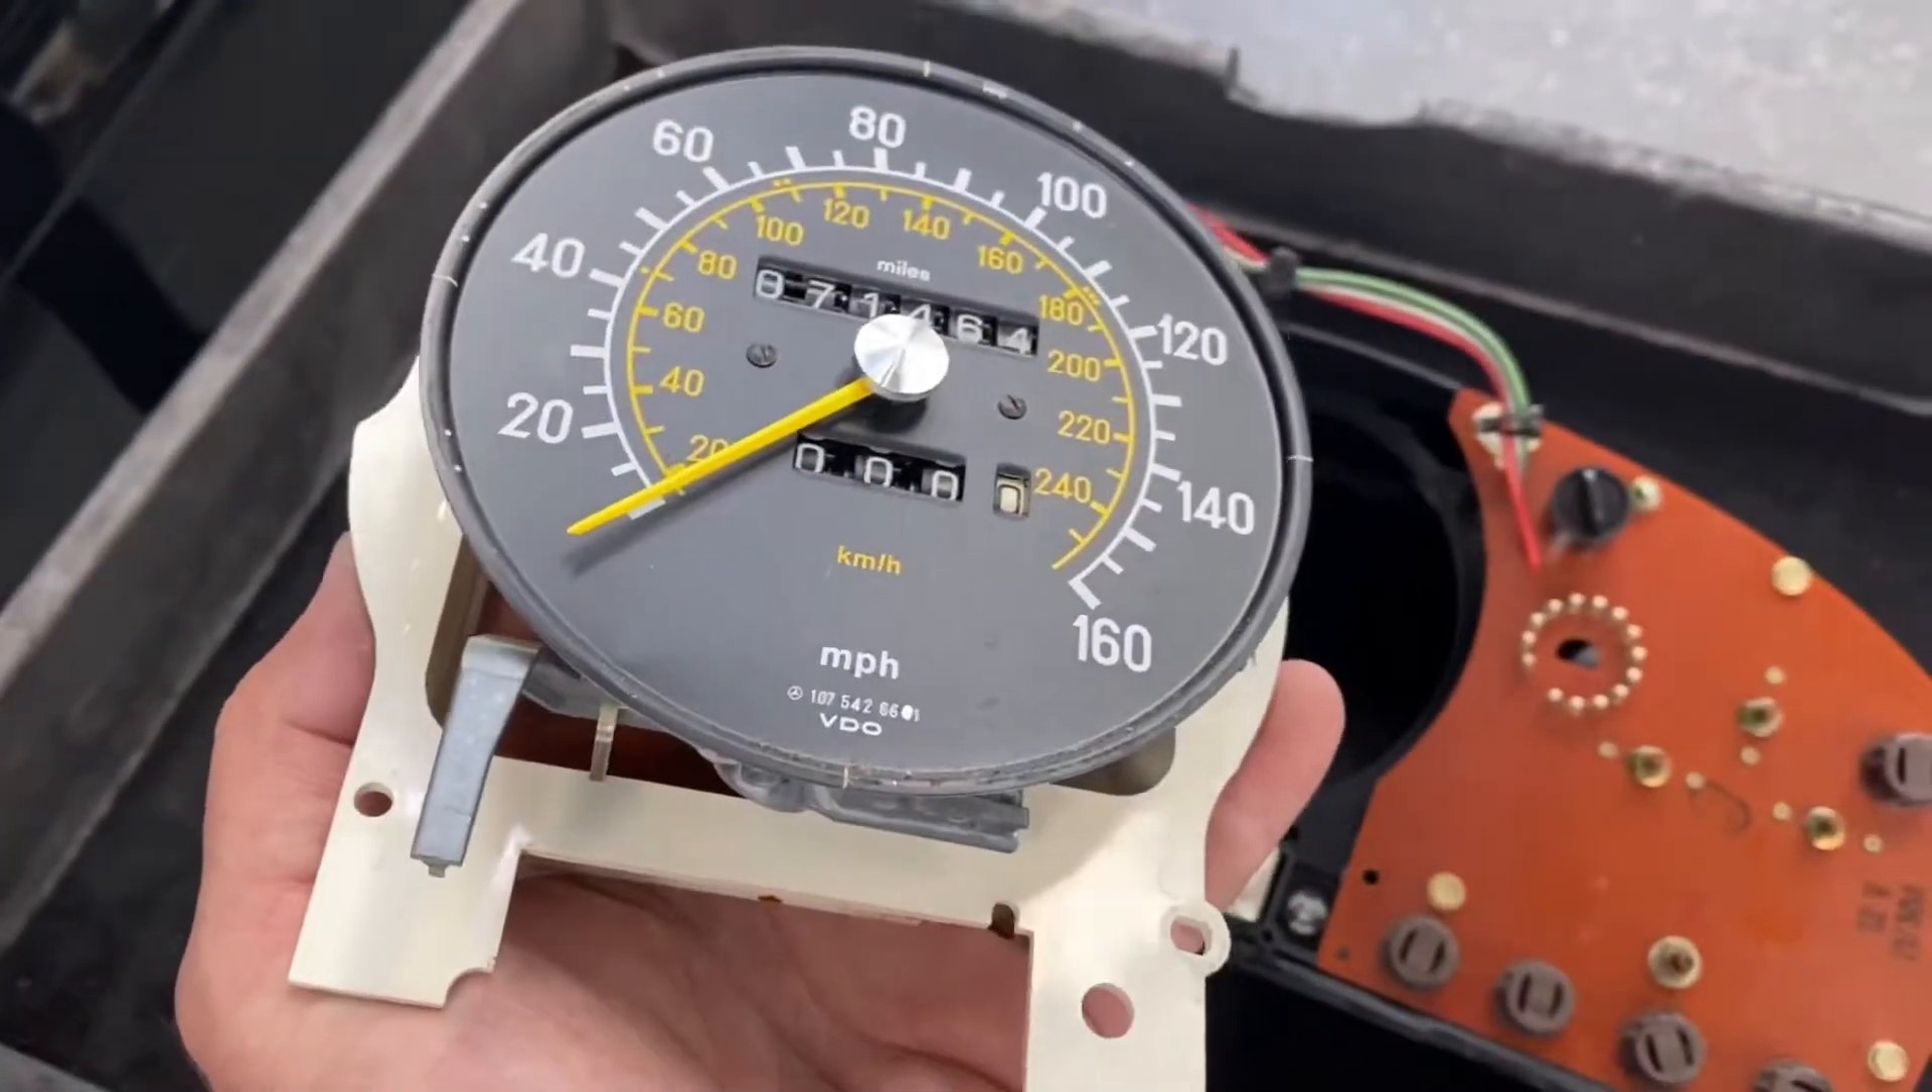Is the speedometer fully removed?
Yes.